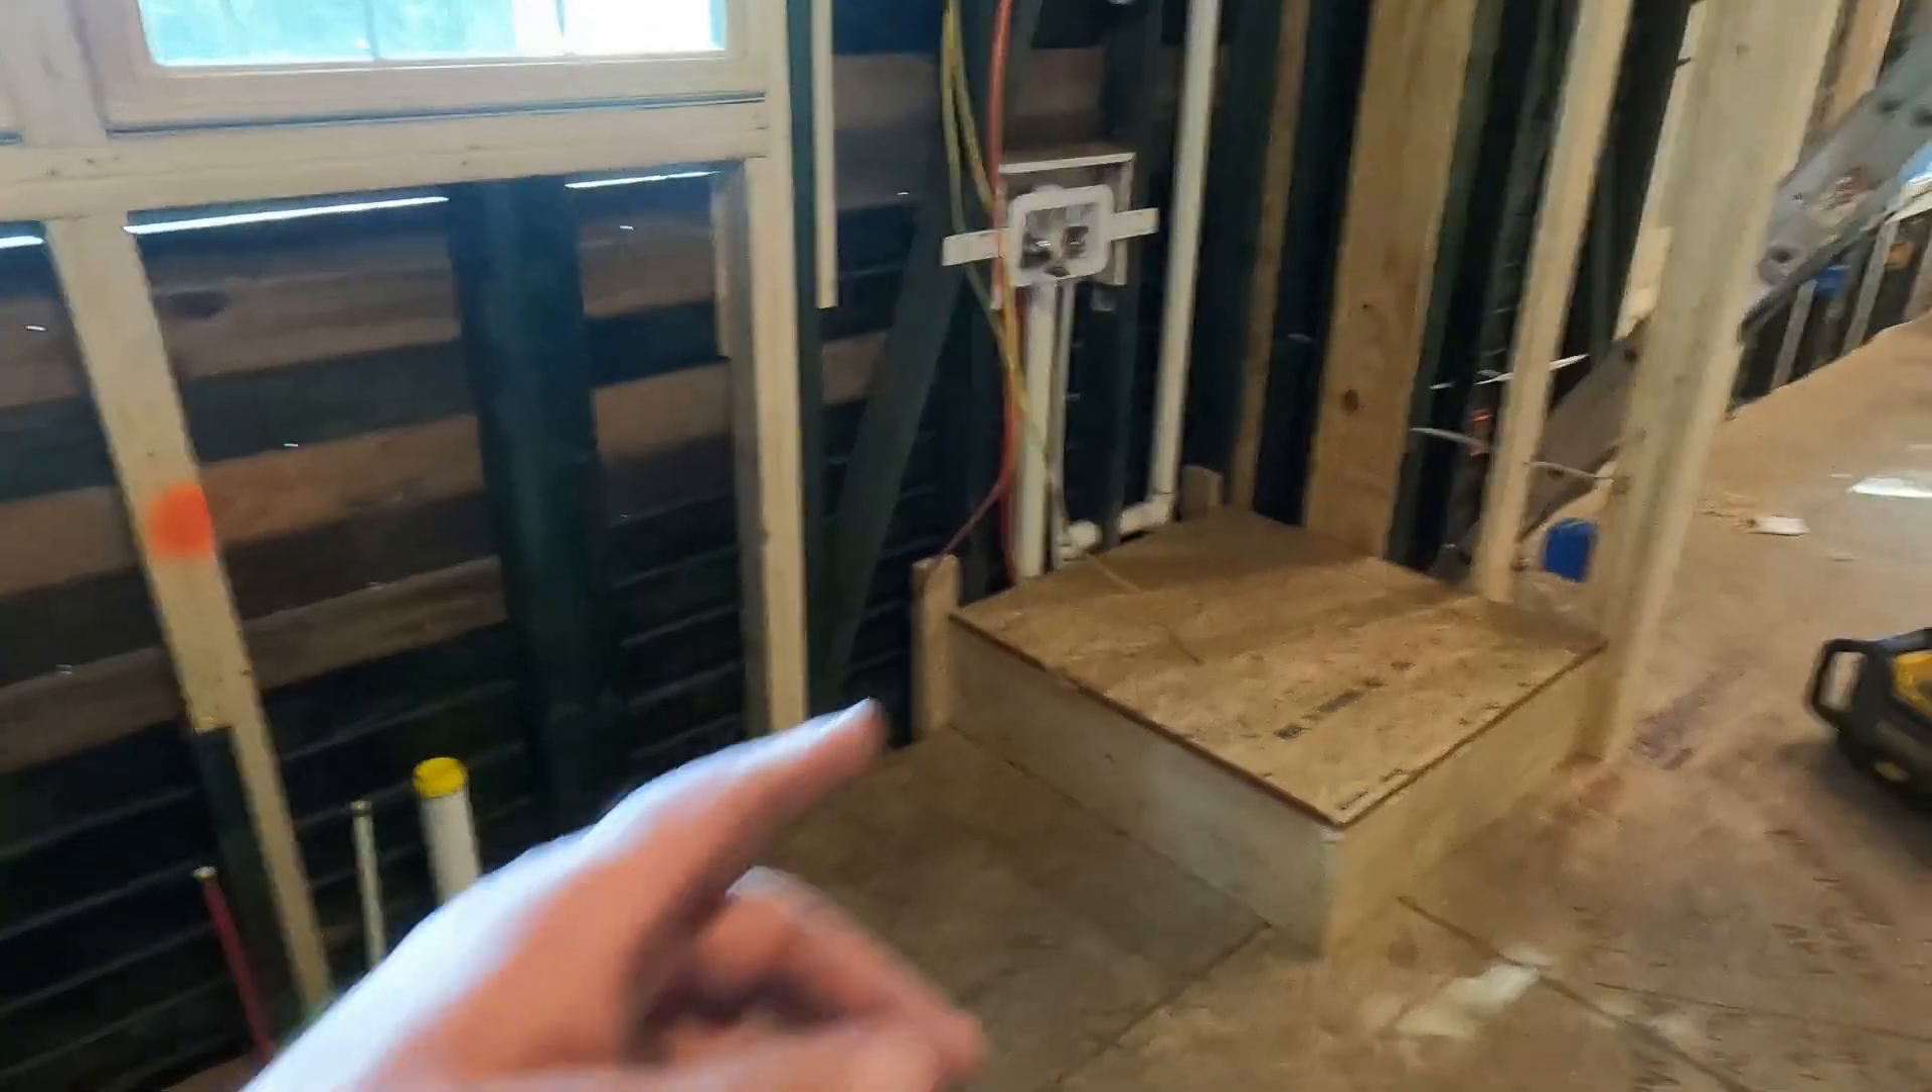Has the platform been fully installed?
Yes.